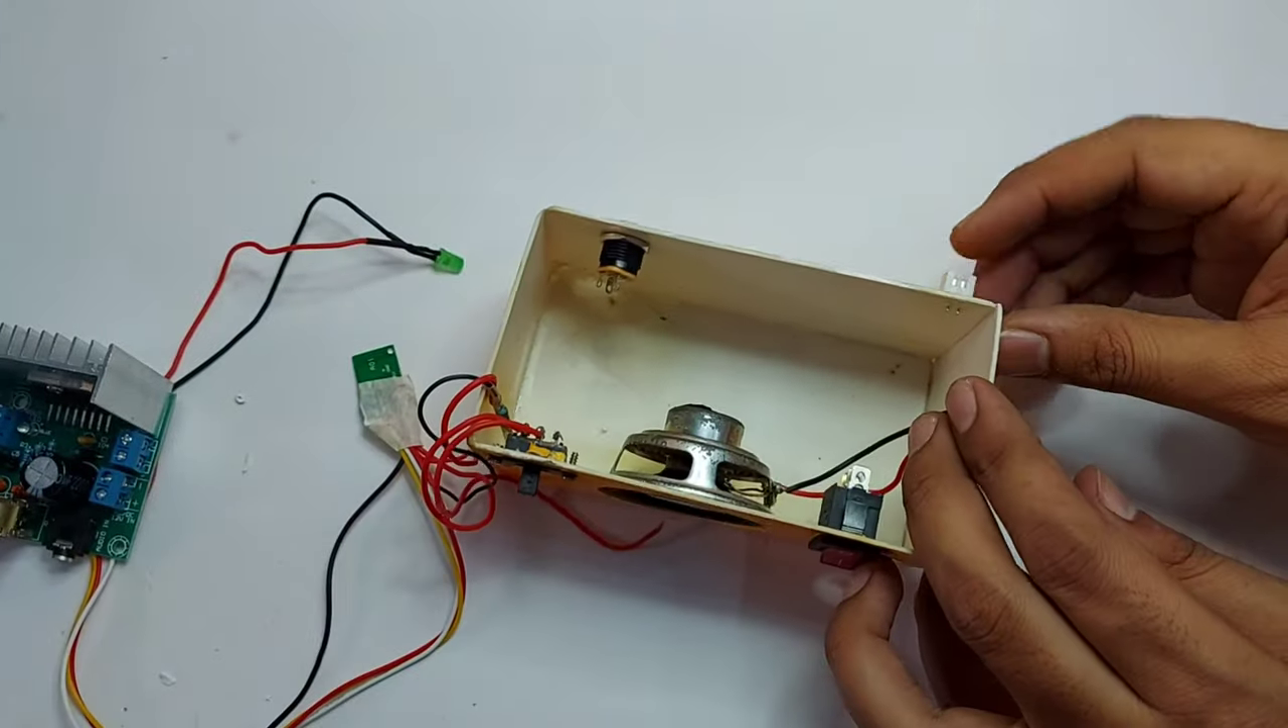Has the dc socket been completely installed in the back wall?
Yes.